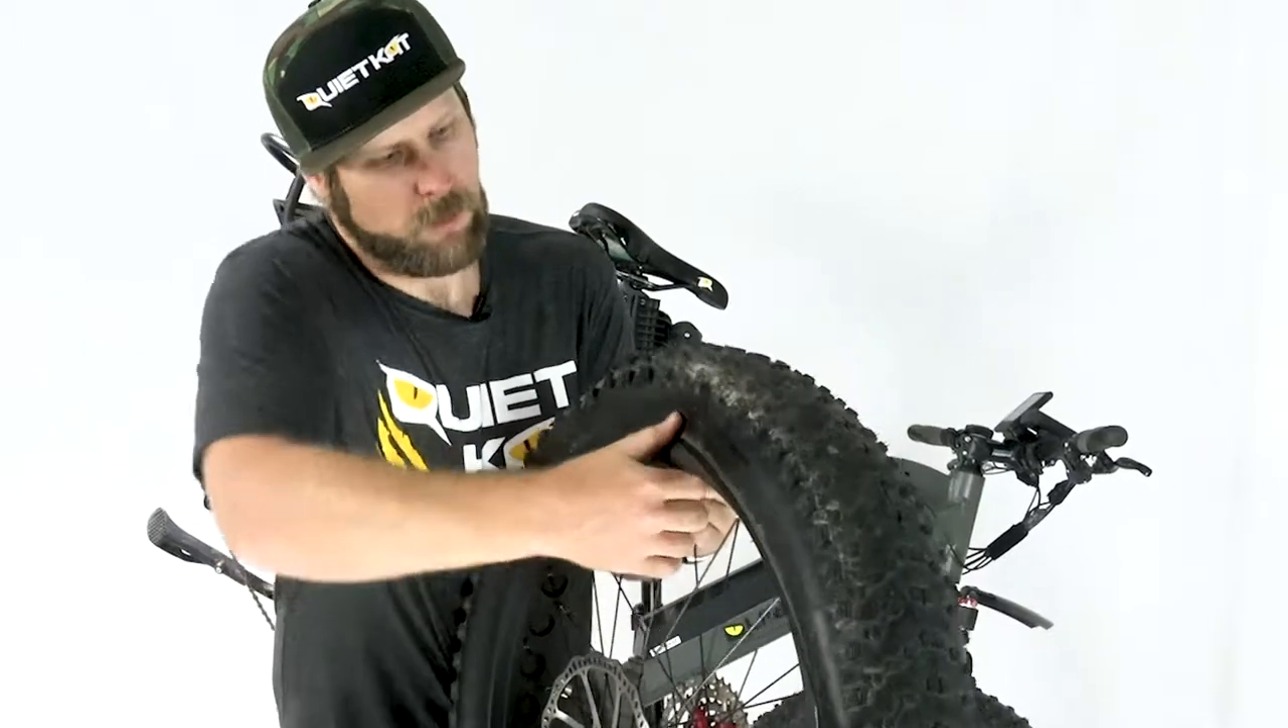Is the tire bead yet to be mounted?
Yes.